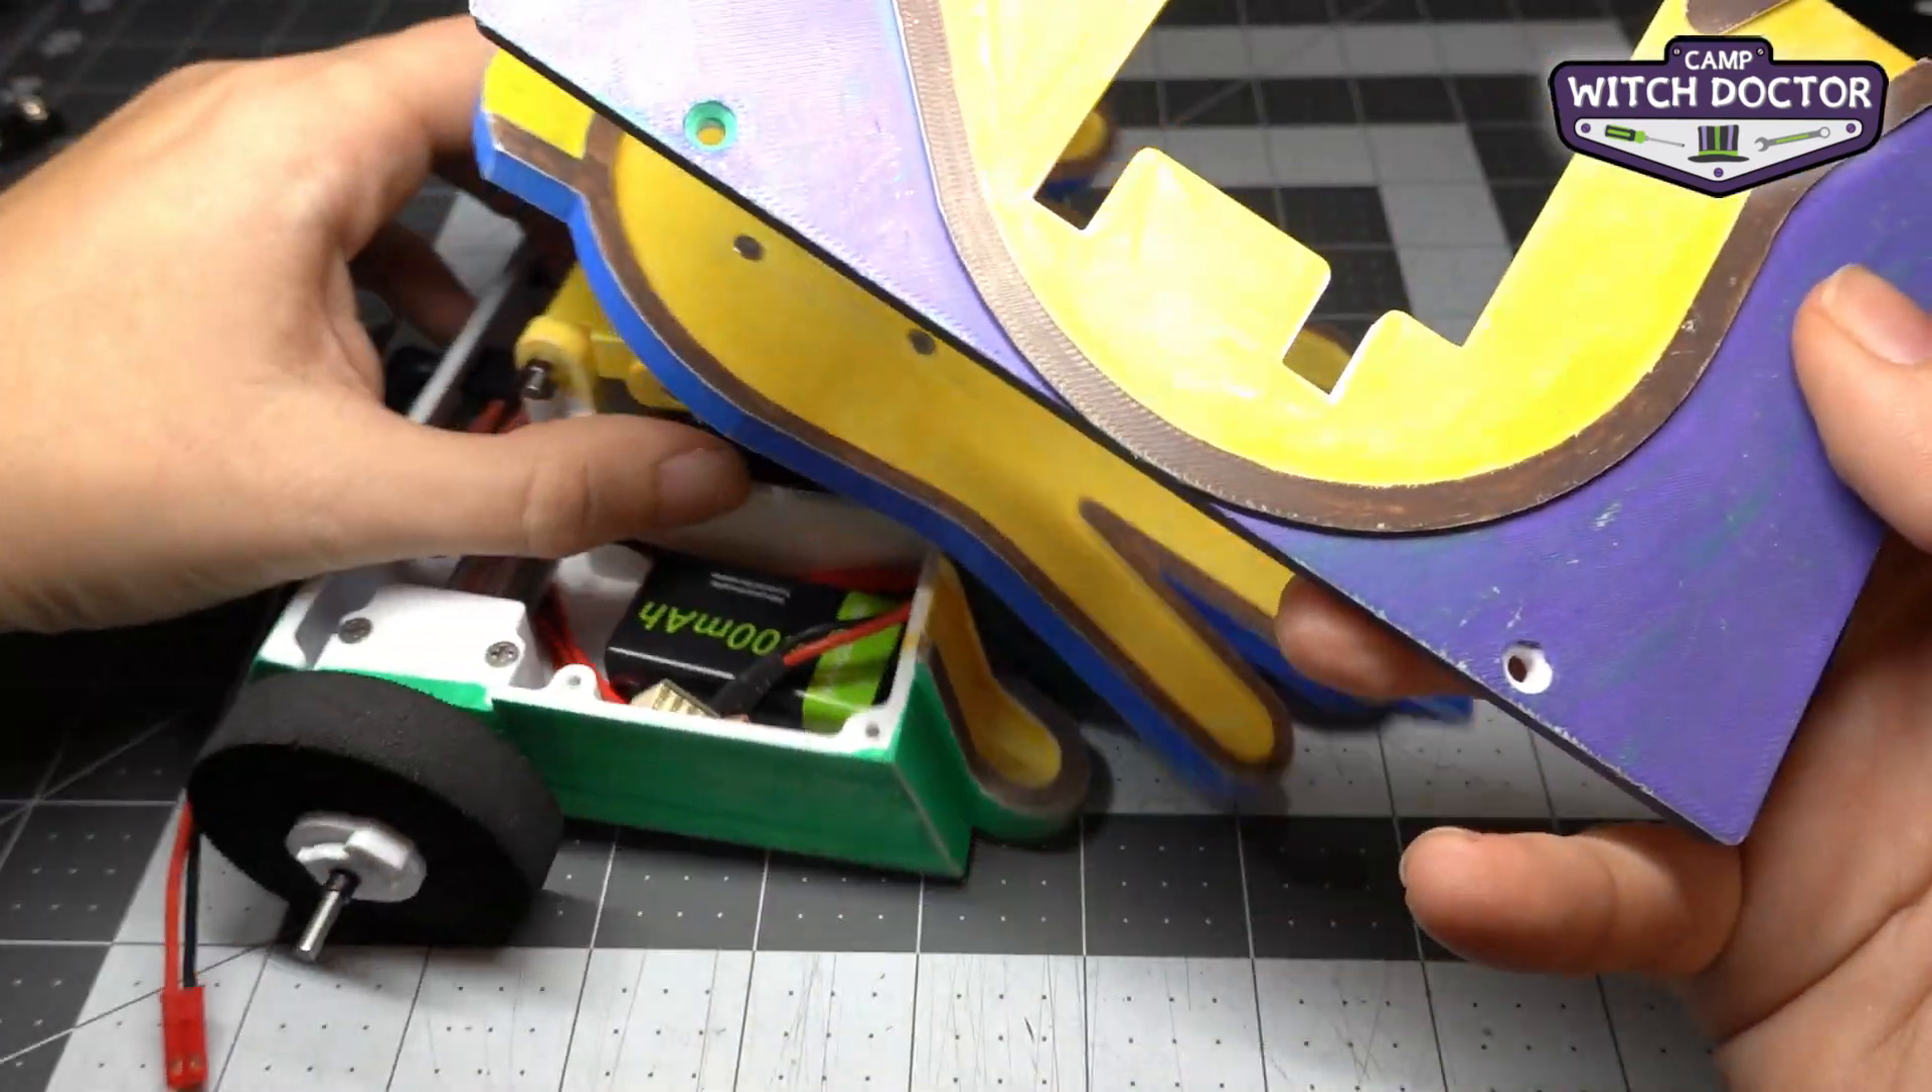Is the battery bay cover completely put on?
No.